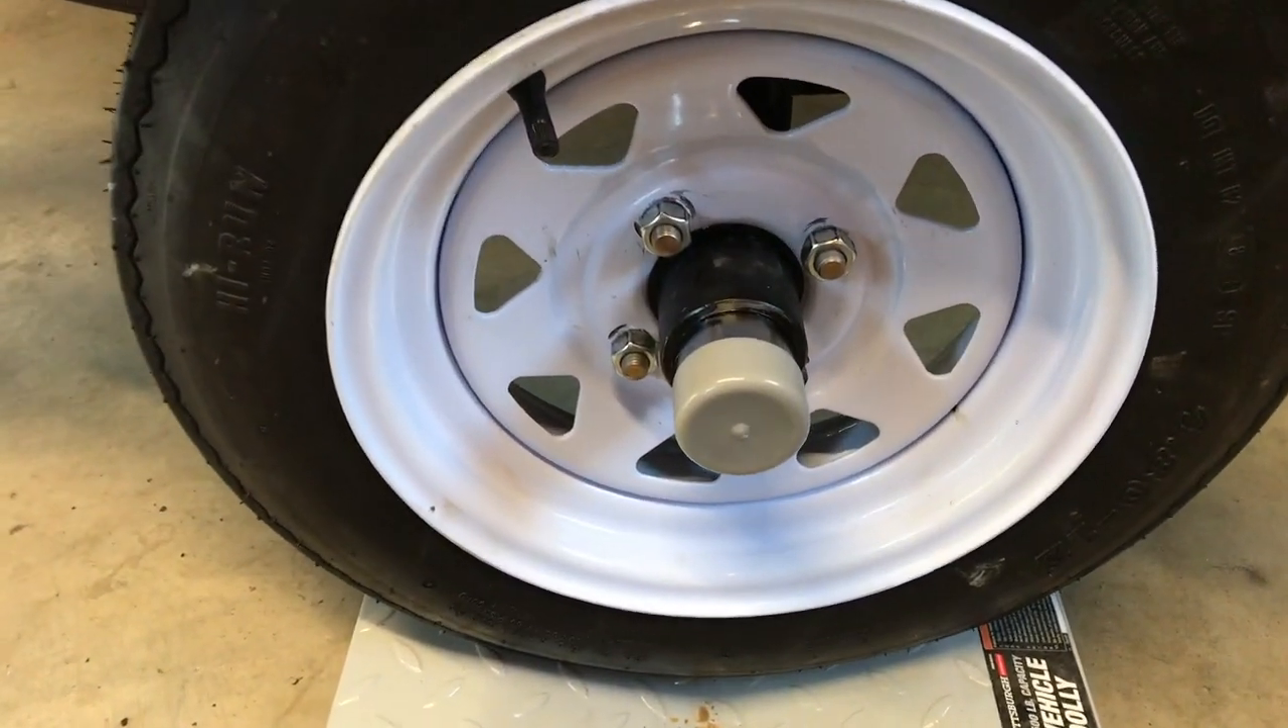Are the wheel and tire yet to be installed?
No.